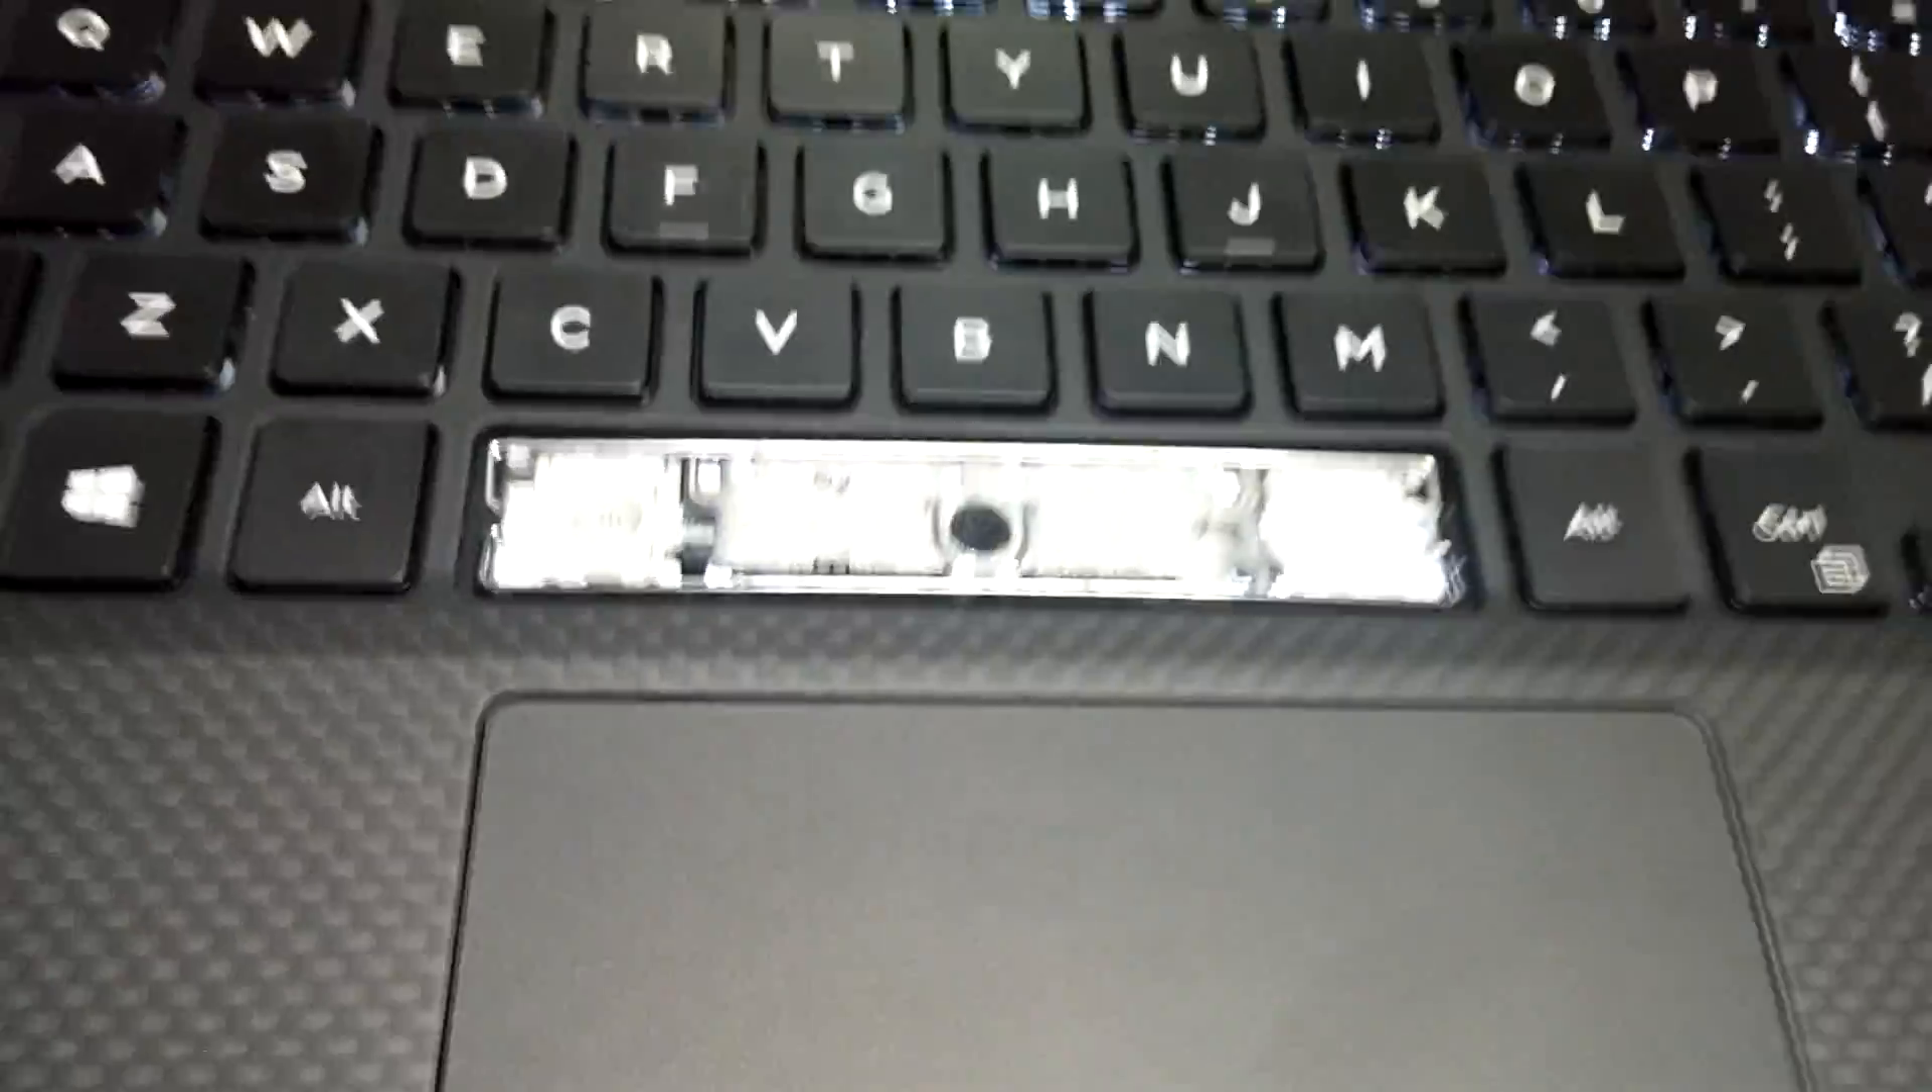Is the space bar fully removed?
Yes.